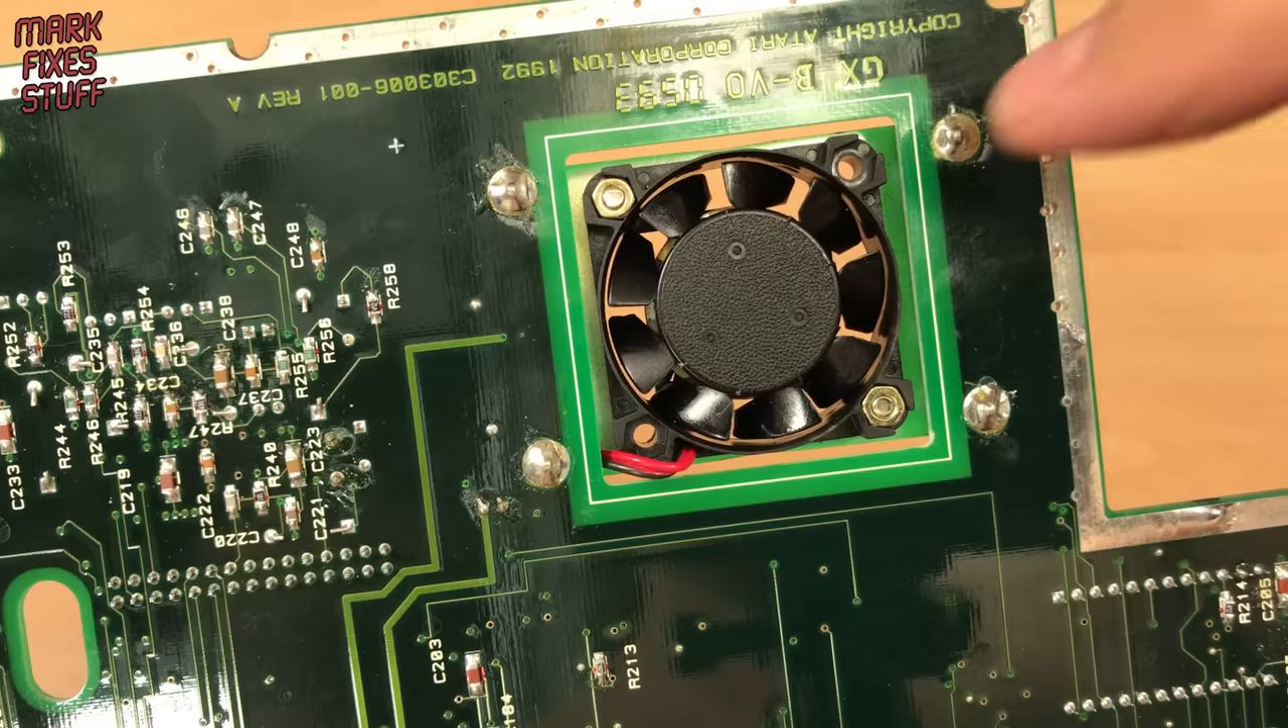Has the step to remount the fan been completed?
Yes.